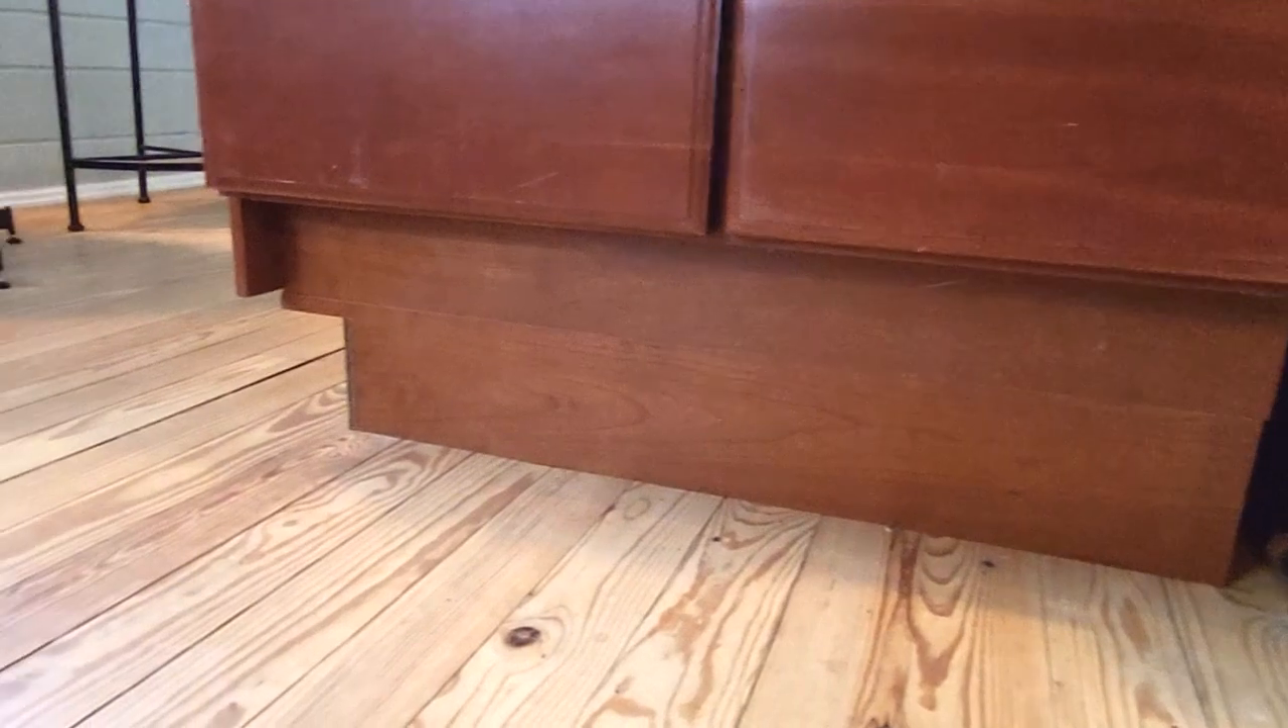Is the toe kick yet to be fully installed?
No.